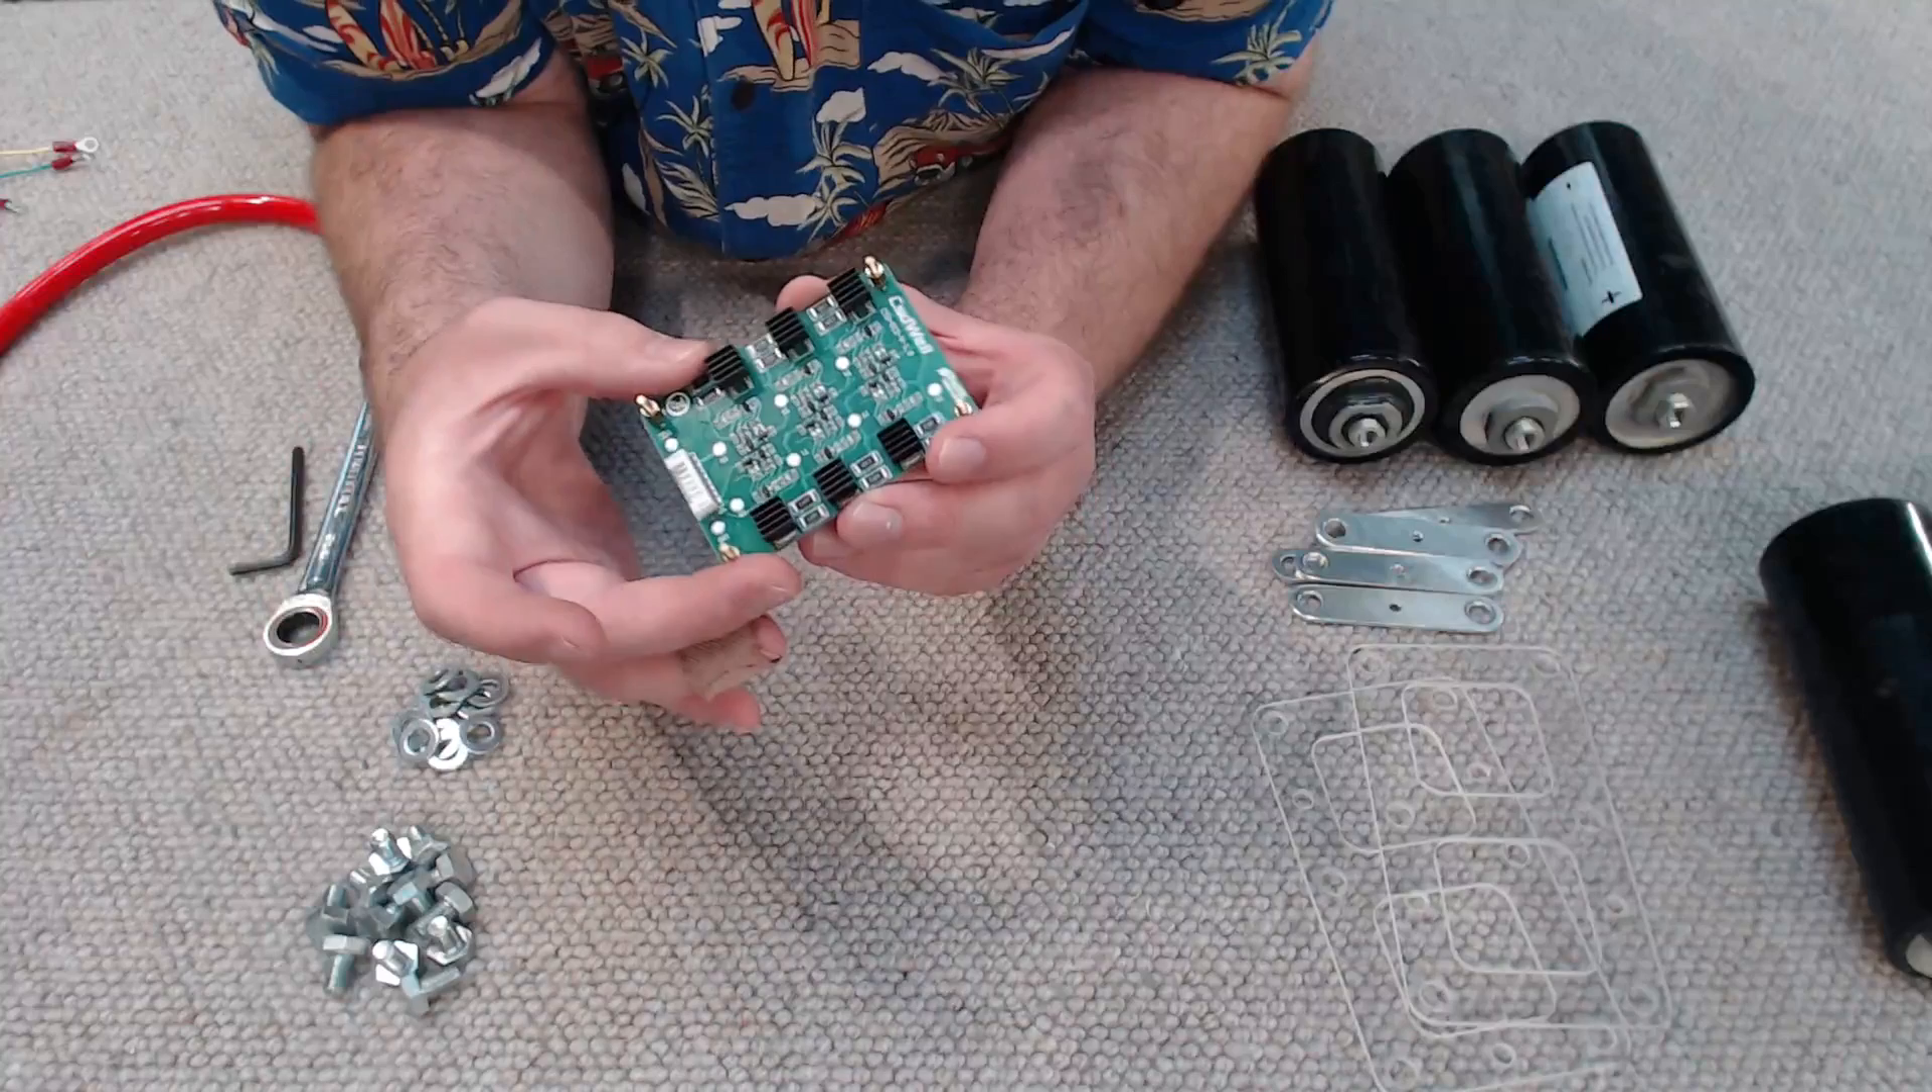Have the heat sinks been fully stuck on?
Yes.